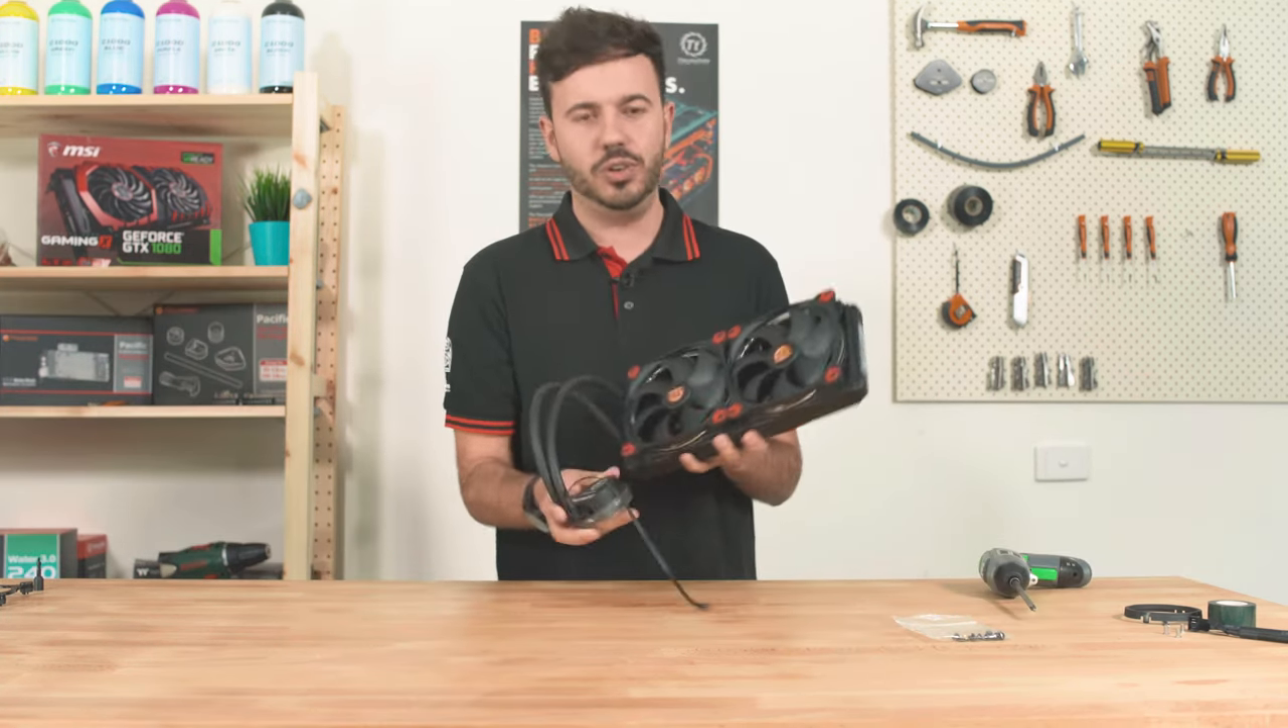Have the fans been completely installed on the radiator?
Yes.